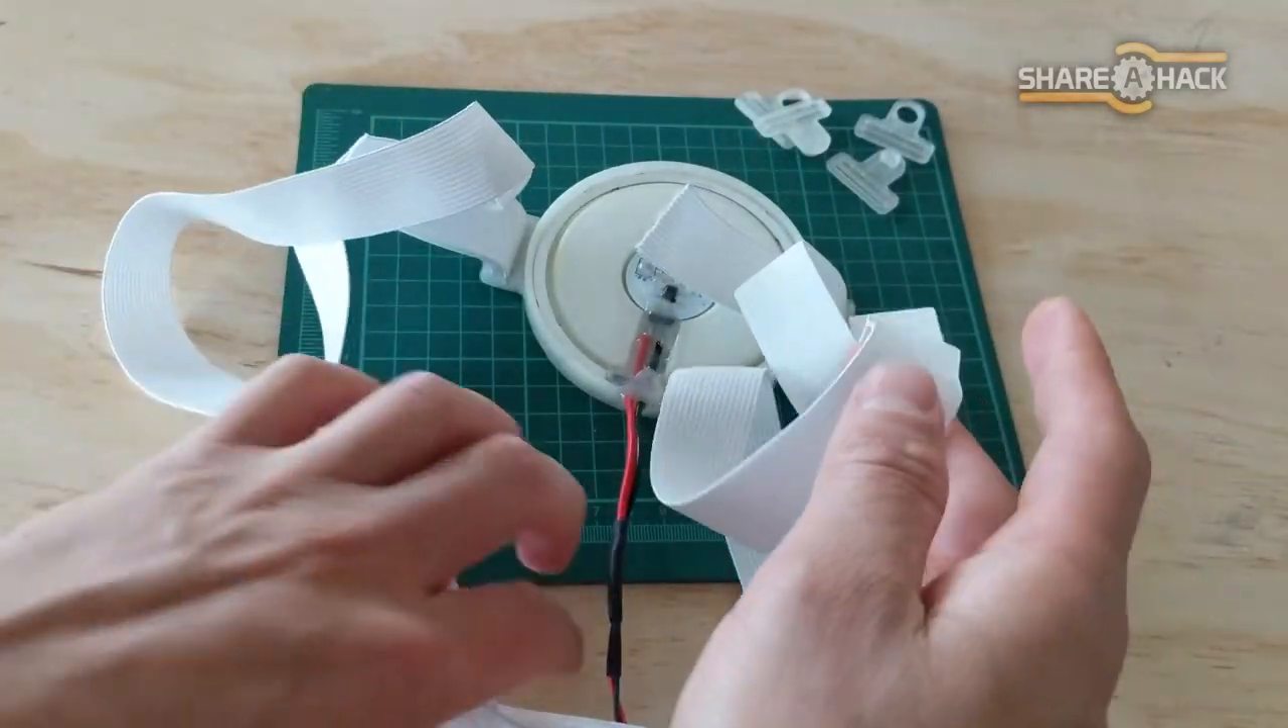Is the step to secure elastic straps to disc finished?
No.